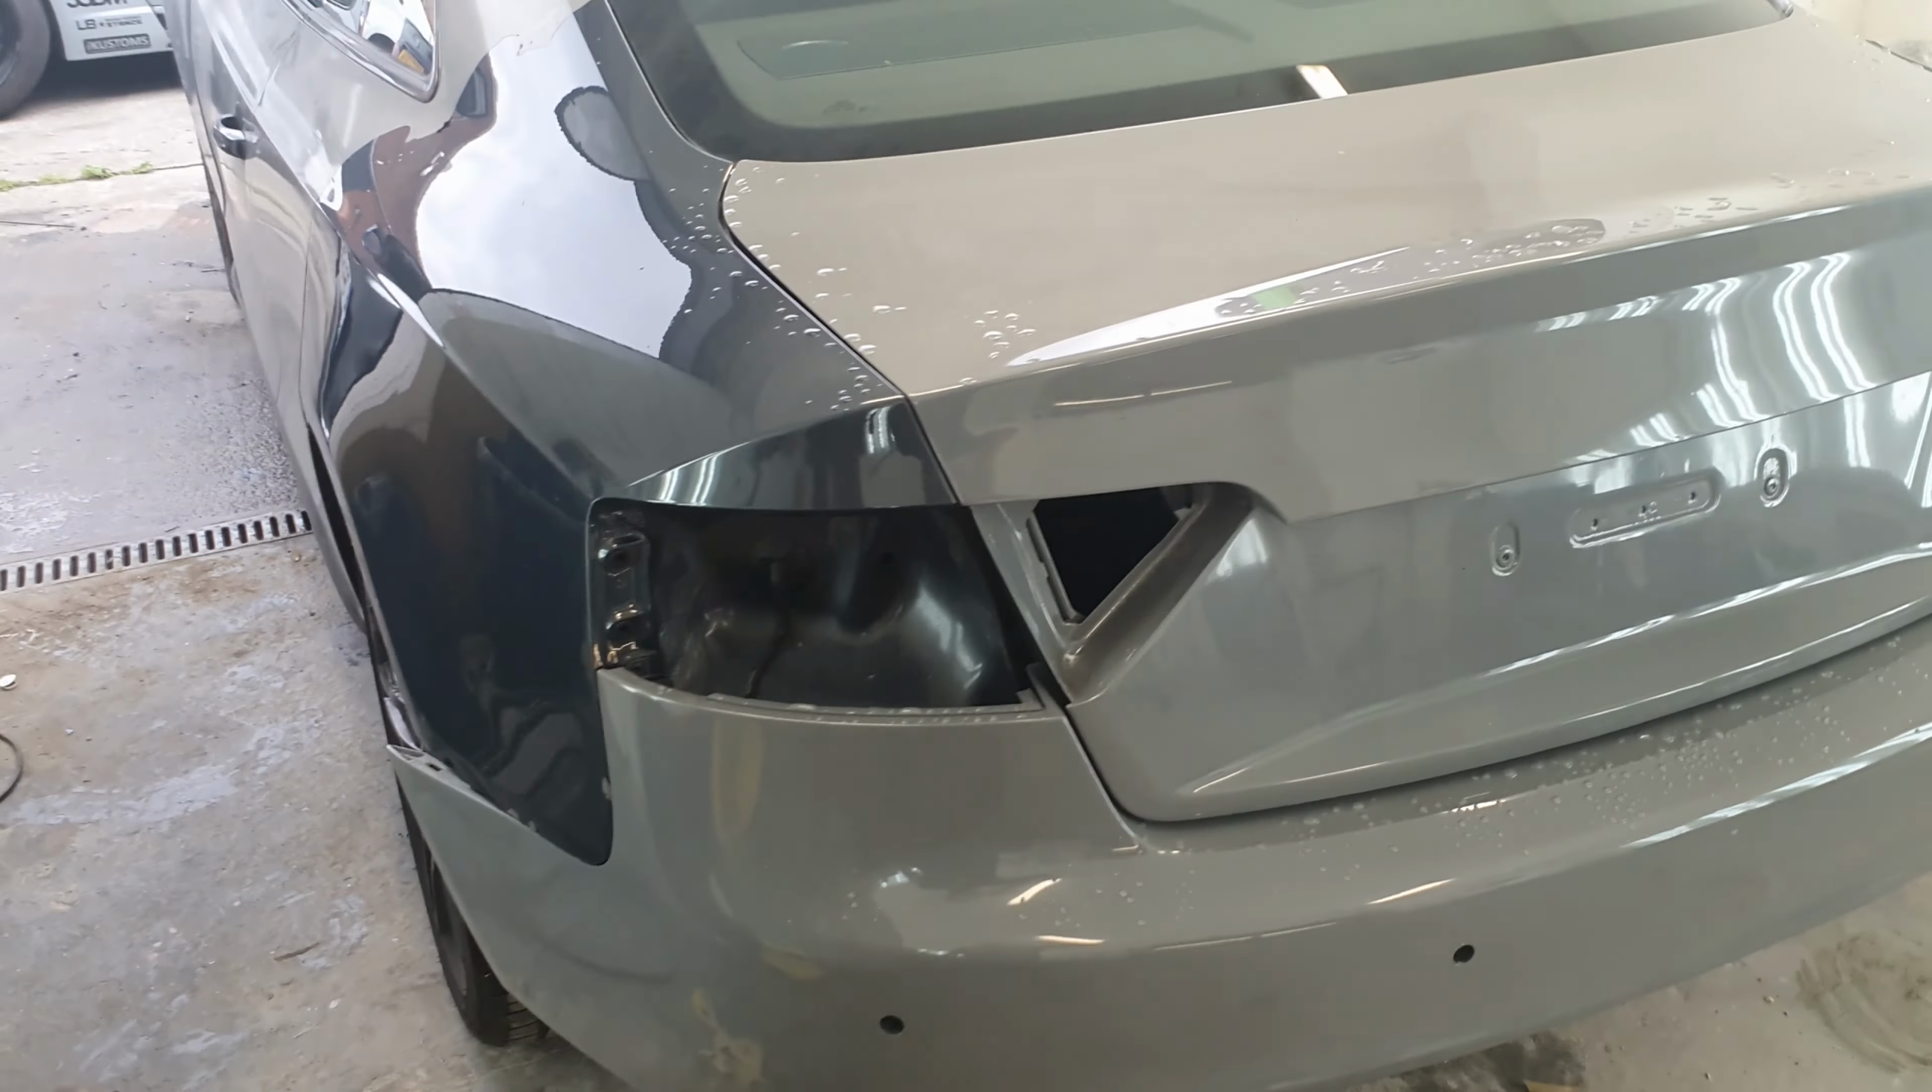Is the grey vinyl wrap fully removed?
No.